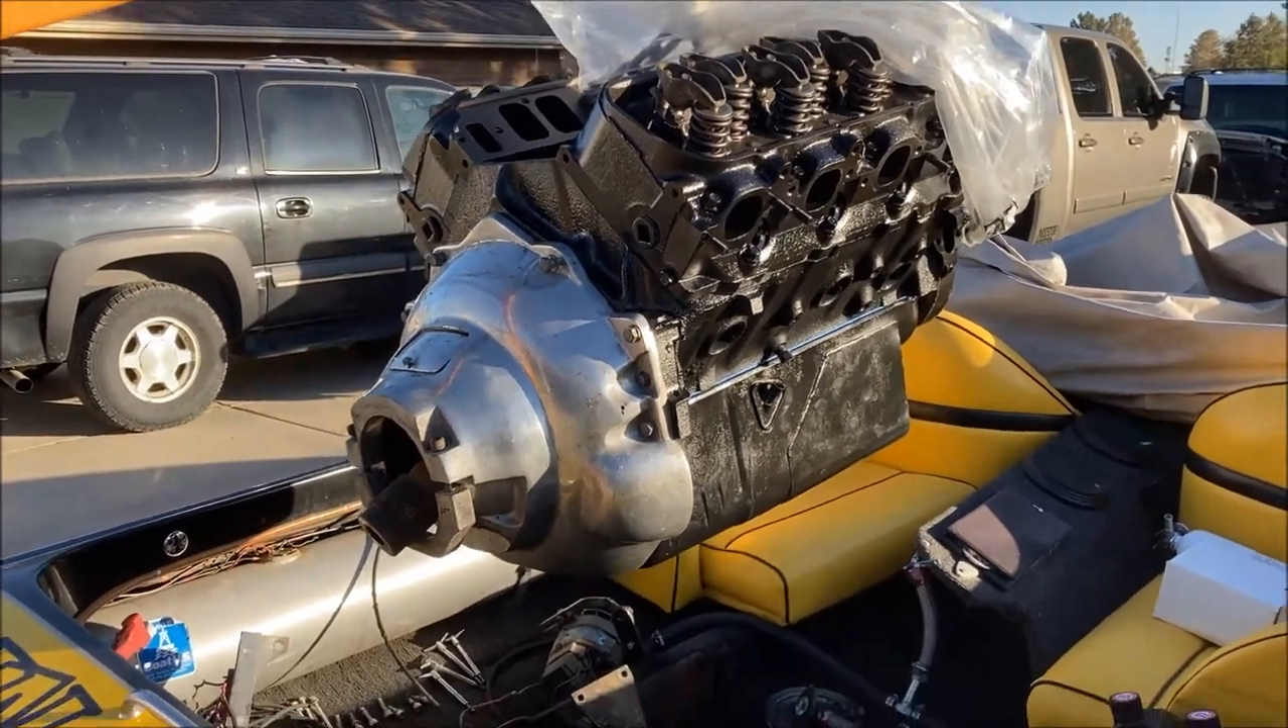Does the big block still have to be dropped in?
Yes.